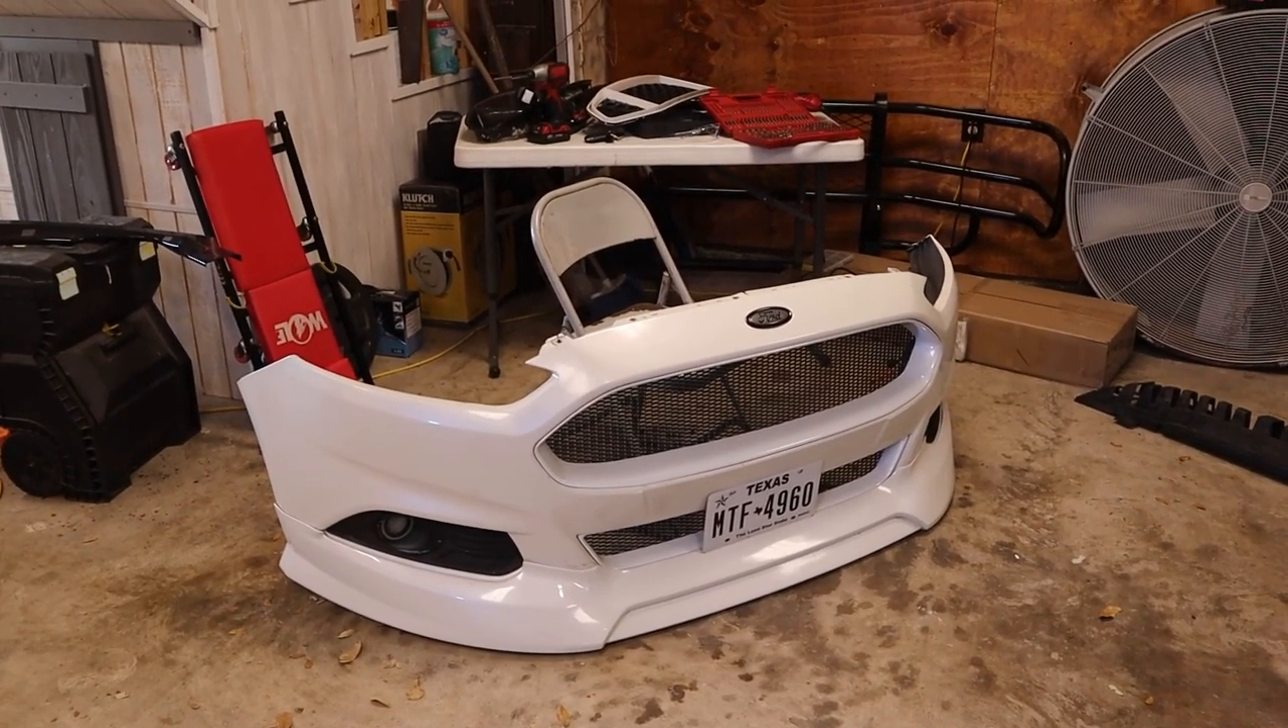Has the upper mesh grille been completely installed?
Yes.